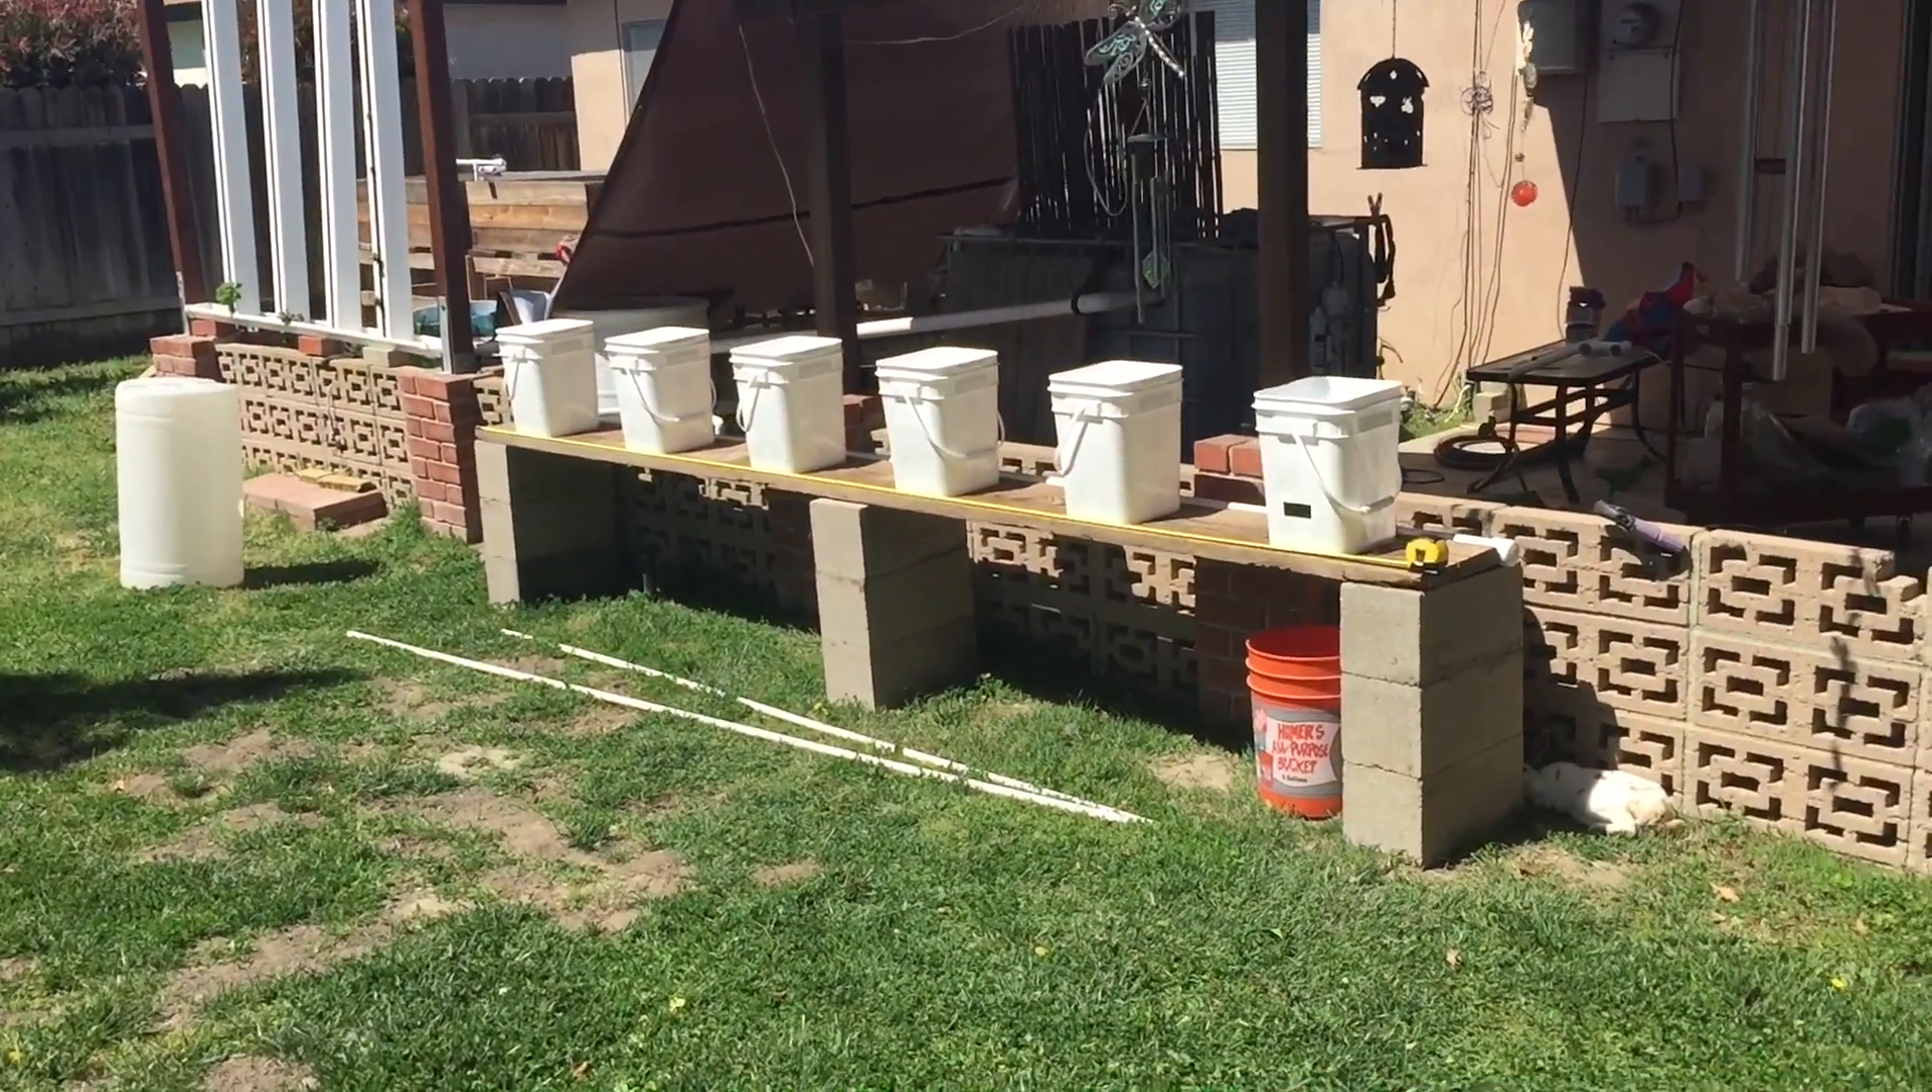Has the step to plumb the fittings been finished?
No.